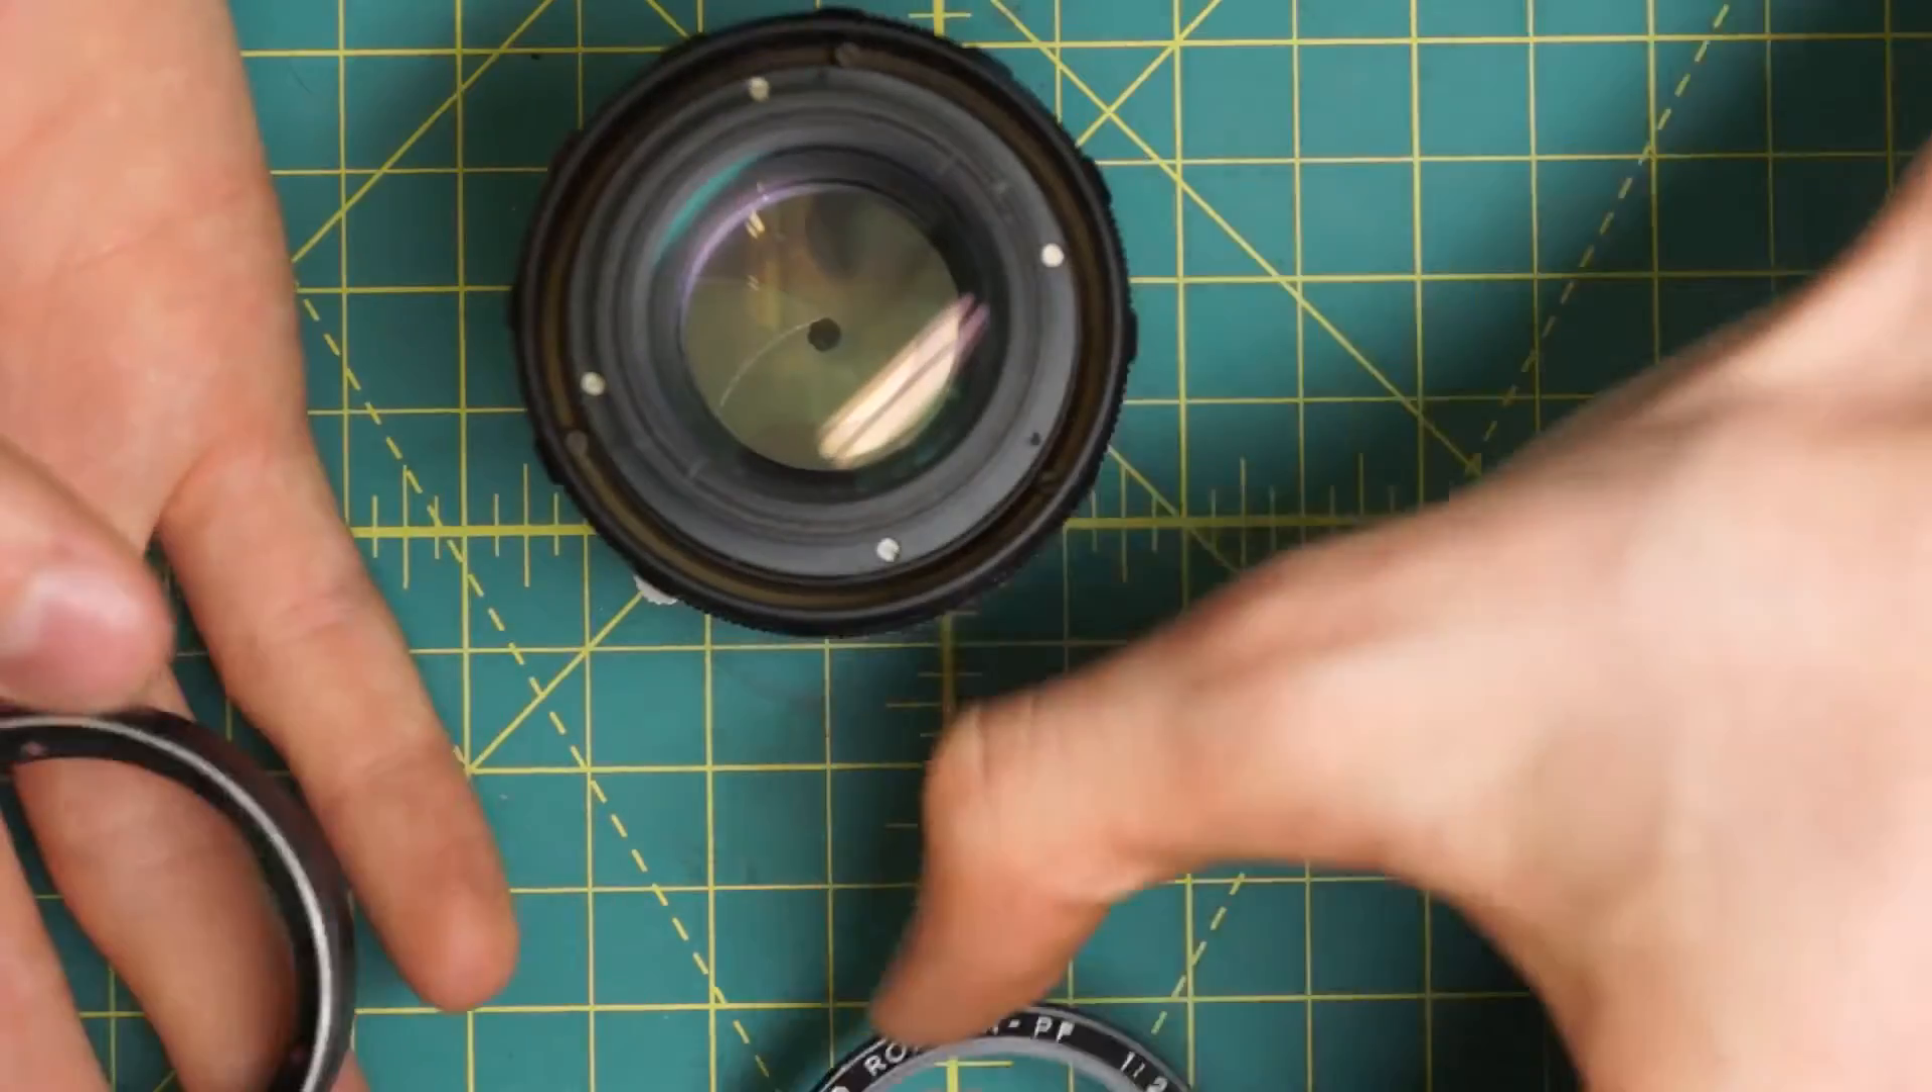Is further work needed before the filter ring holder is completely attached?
Yes.